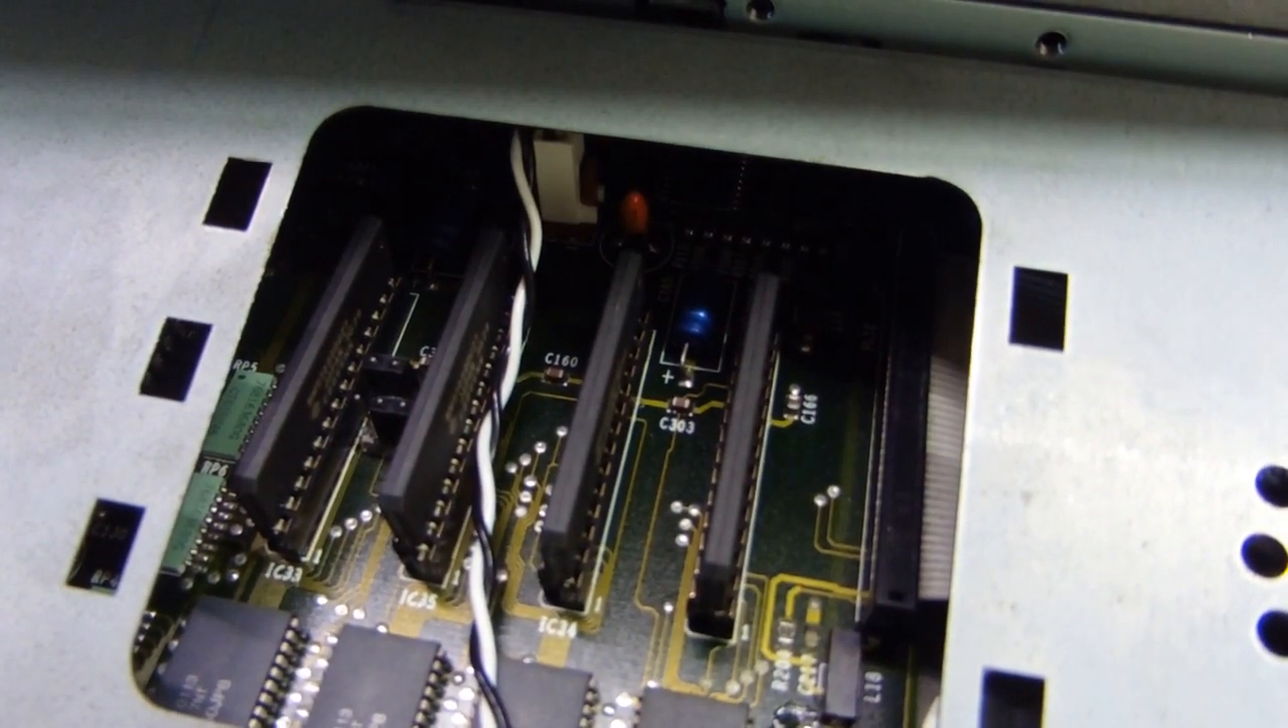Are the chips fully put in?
Yes.